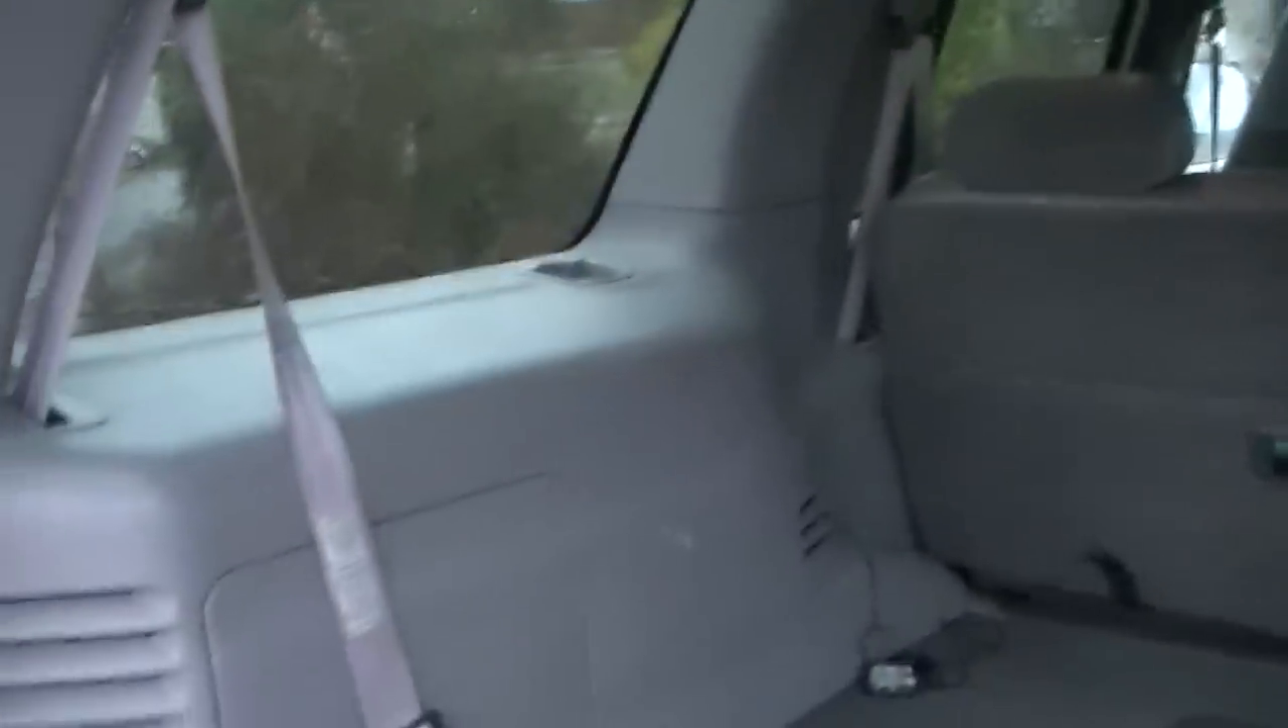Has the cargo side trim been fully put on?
Yes.